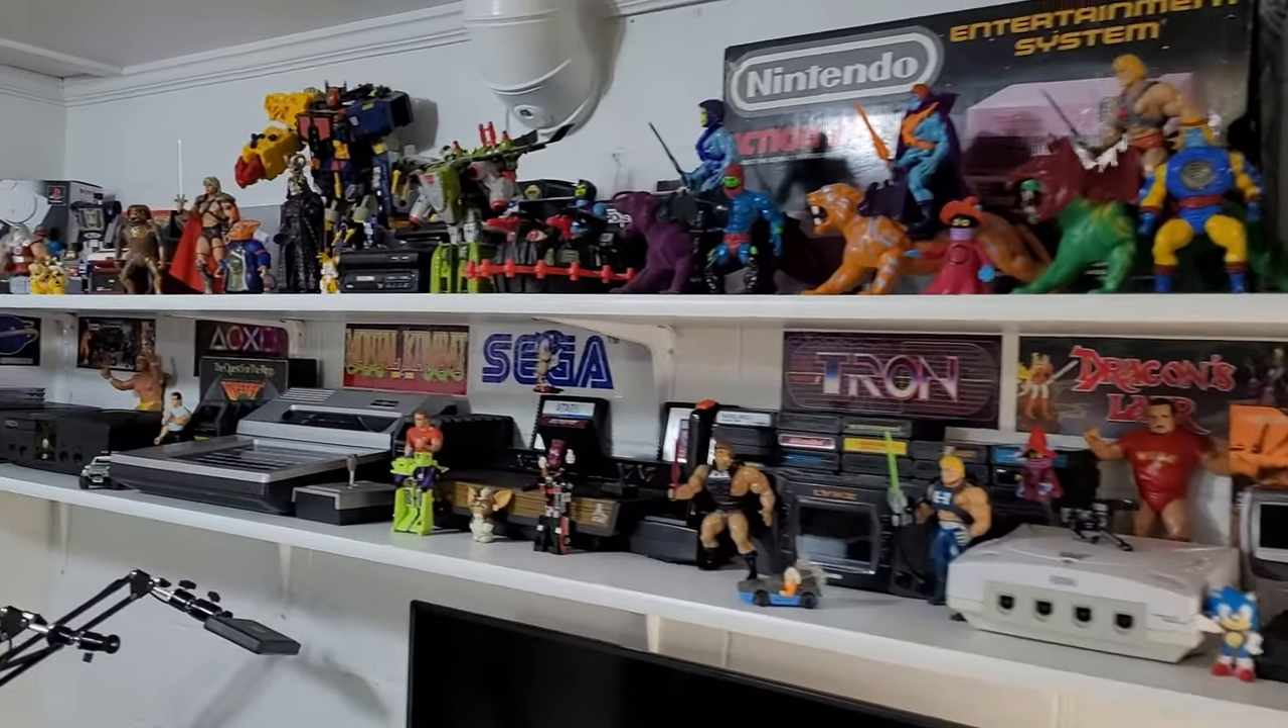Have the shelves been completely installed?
Yes.